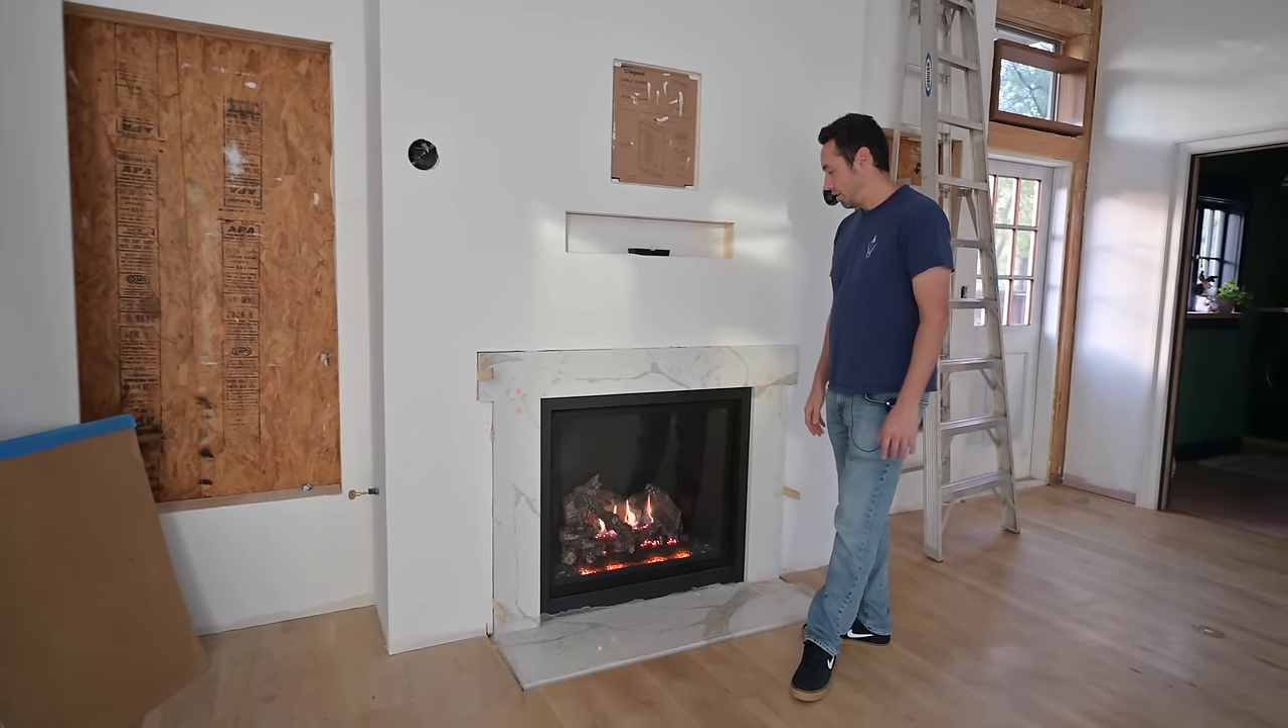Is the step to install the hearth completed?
Yes.